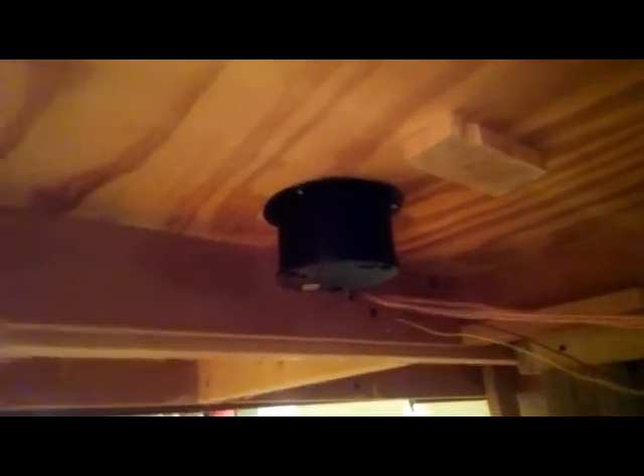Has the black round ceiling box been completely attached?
Yes.